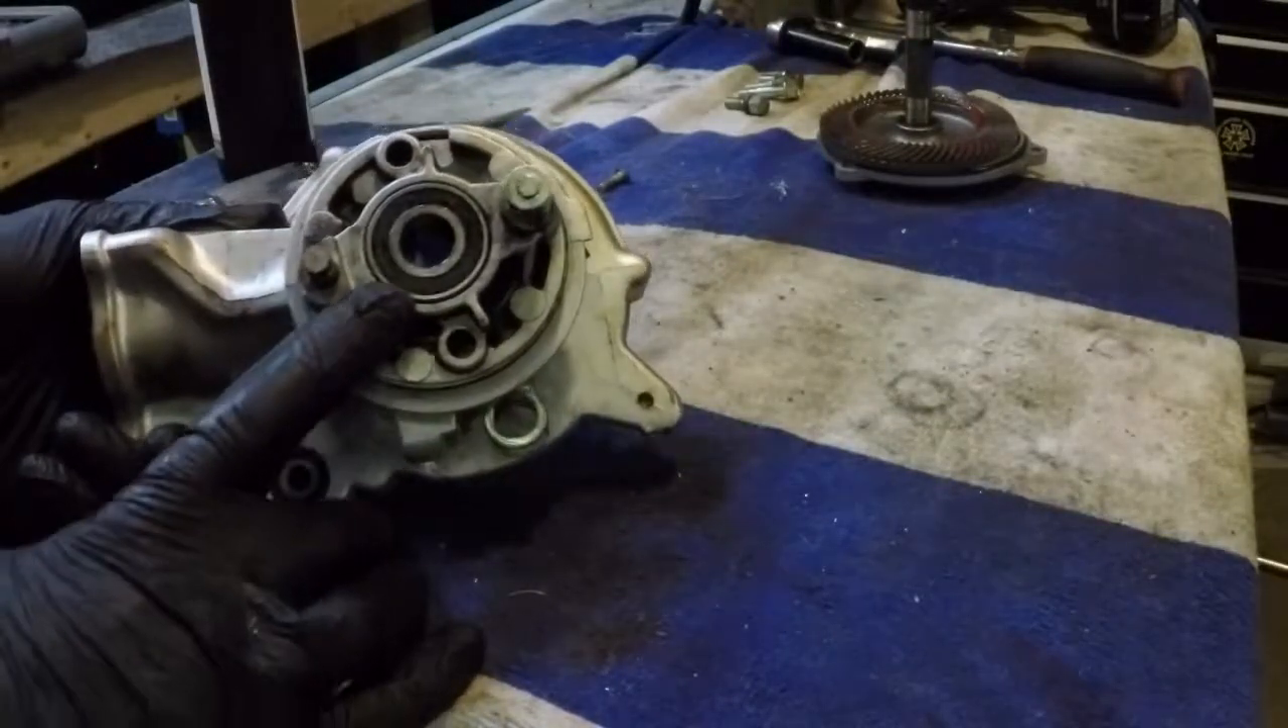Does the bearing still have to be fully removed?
Yes.